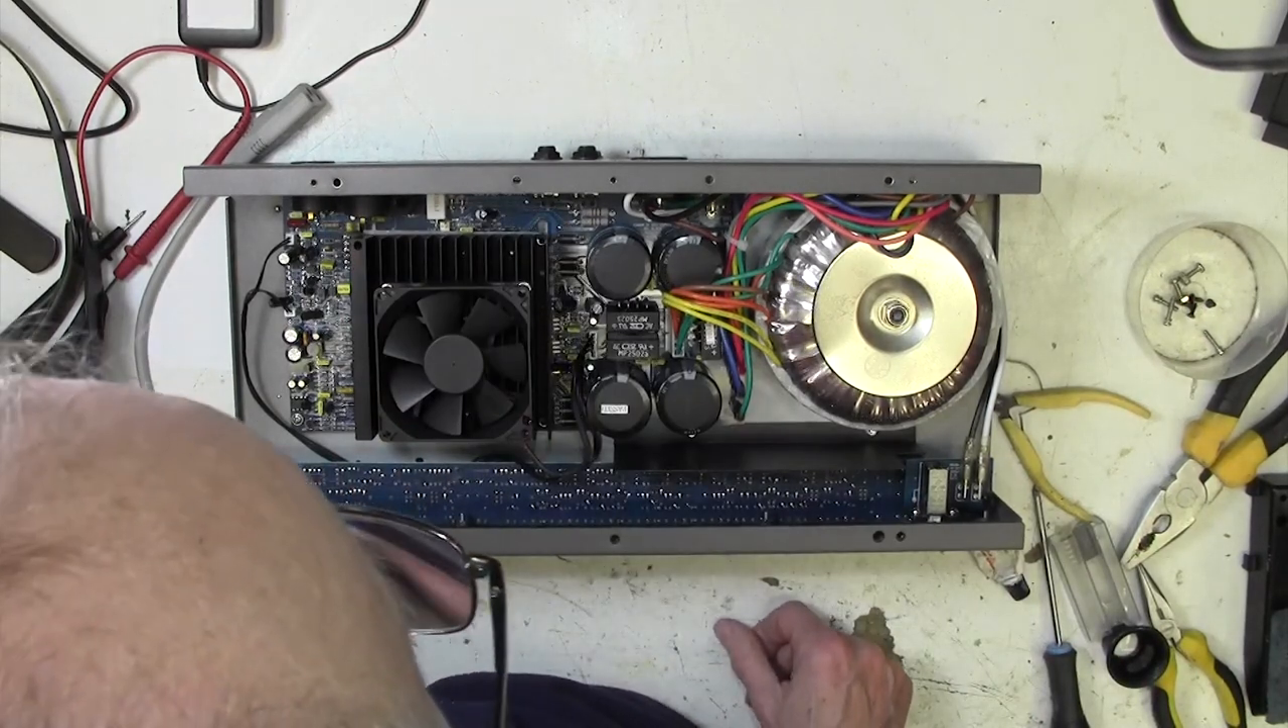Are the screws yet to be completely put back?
Yes.